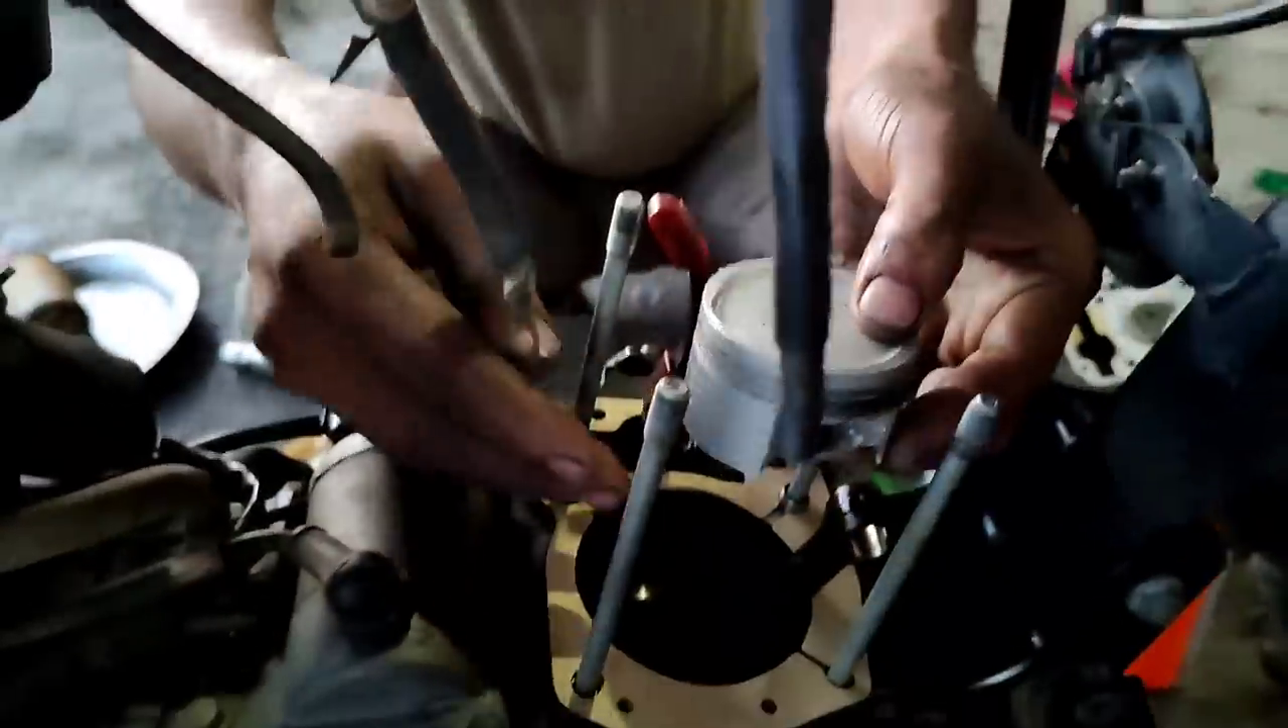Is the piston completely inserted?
No.